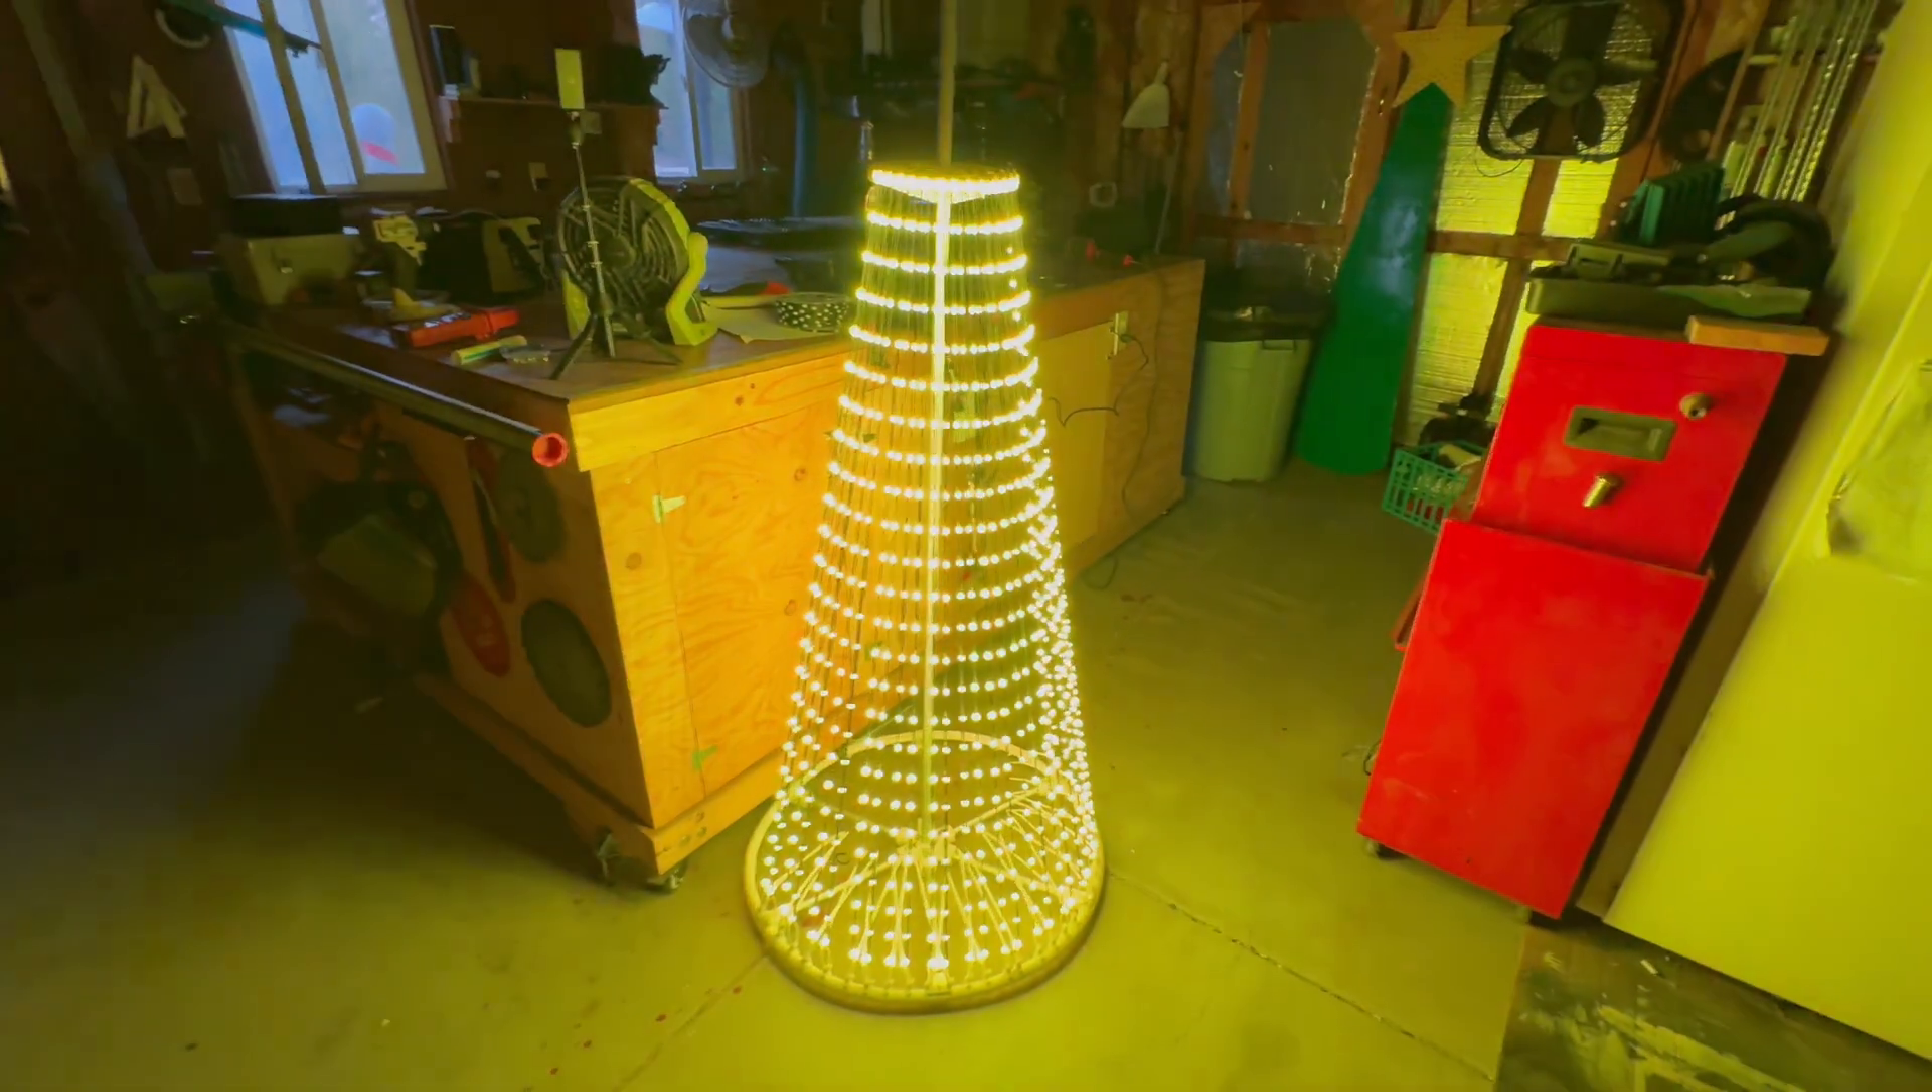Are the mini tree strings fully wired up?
Yes.